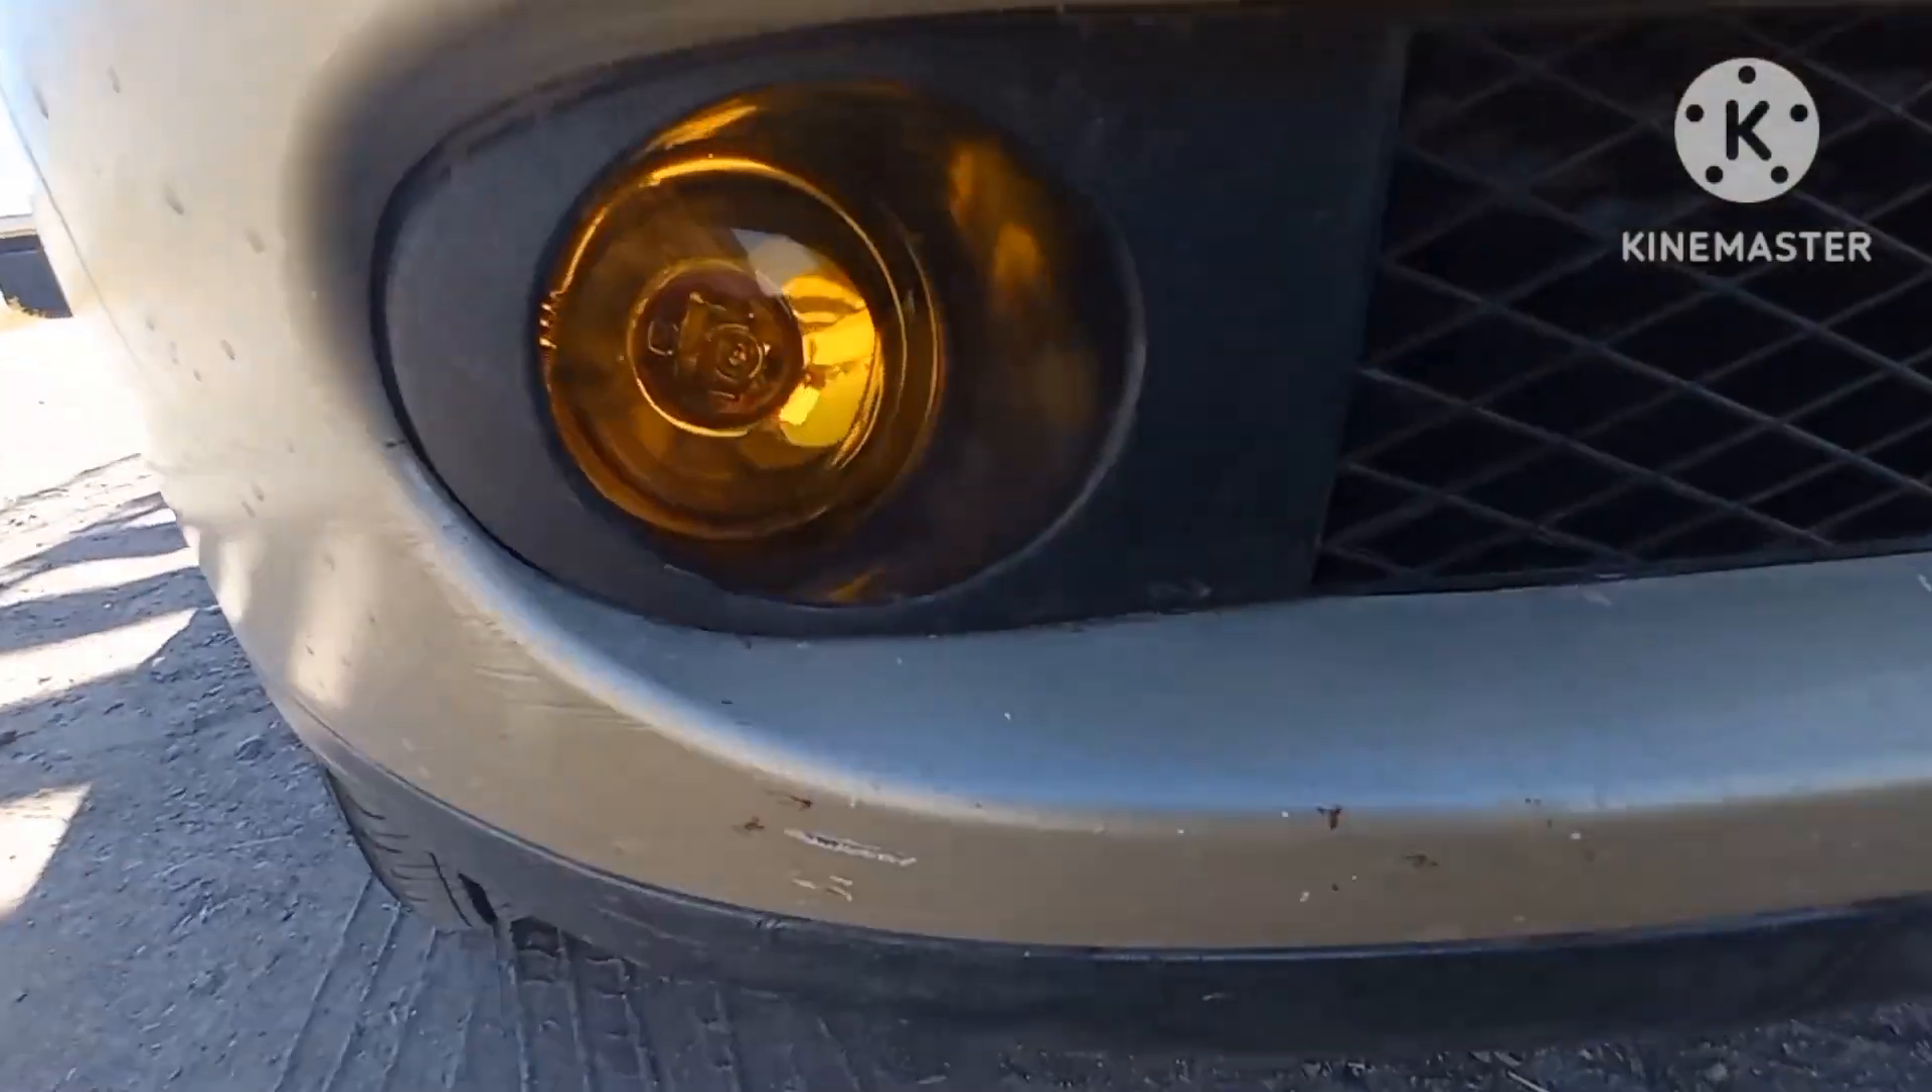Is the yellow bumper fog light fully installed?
Yes.